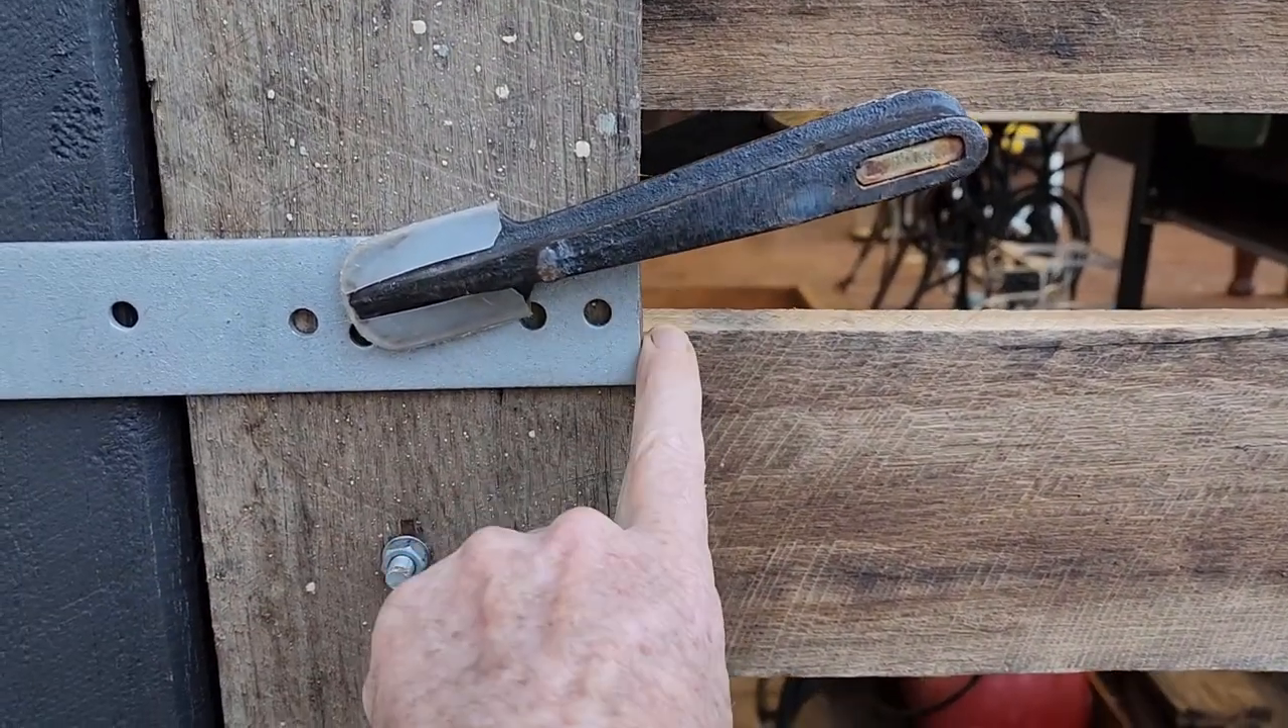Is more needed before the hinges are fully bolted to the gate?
Yes.